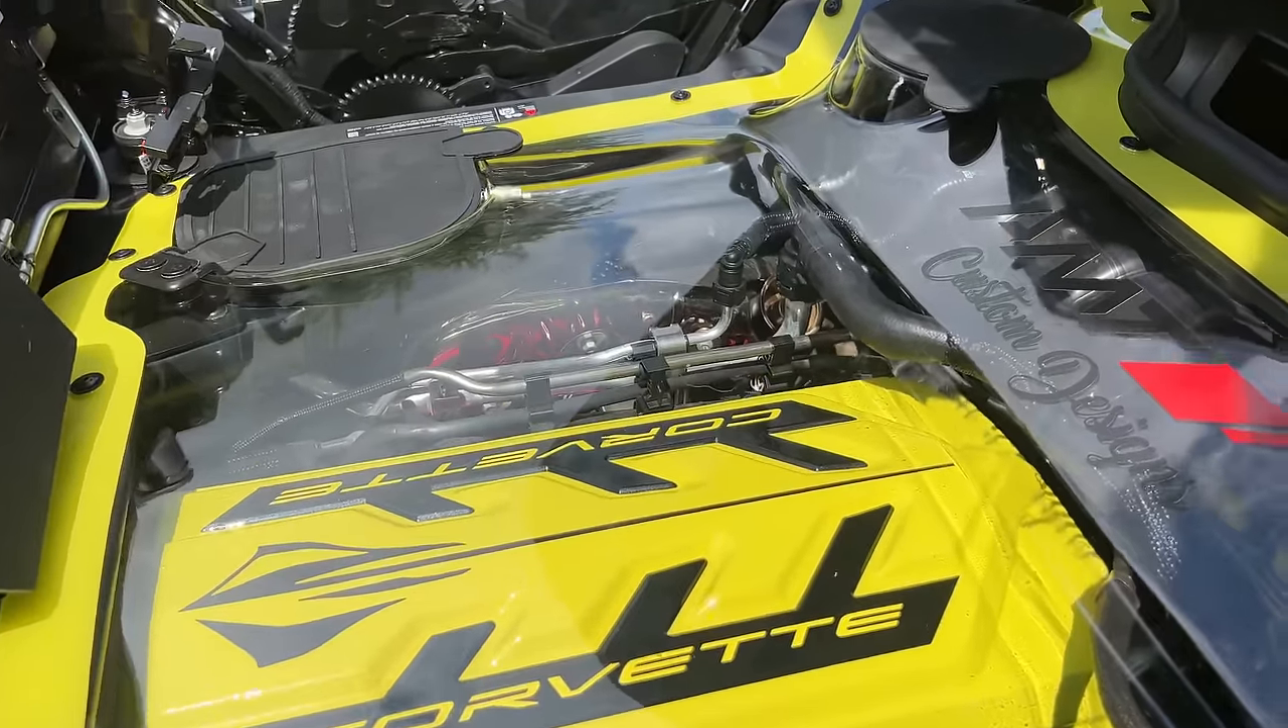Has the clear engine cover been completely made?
Yes.